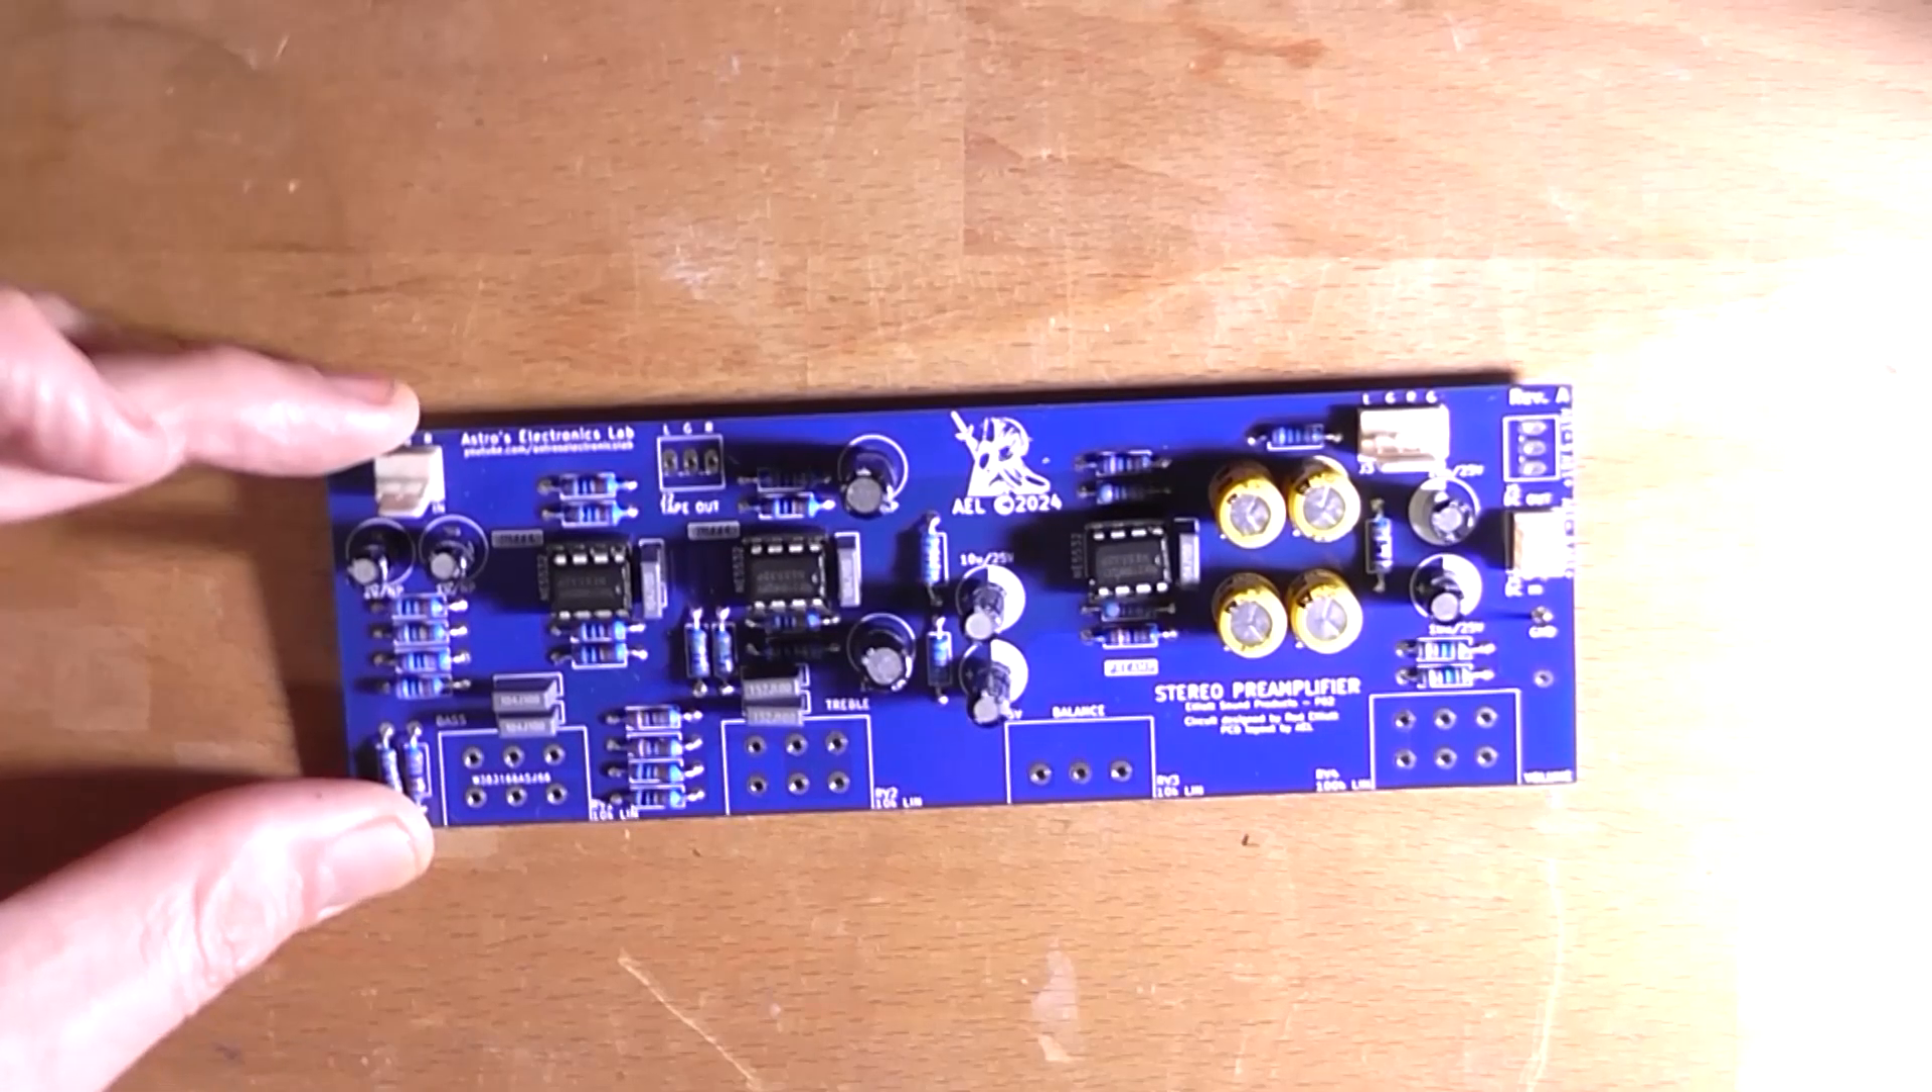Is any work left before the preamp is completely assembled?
Yes.